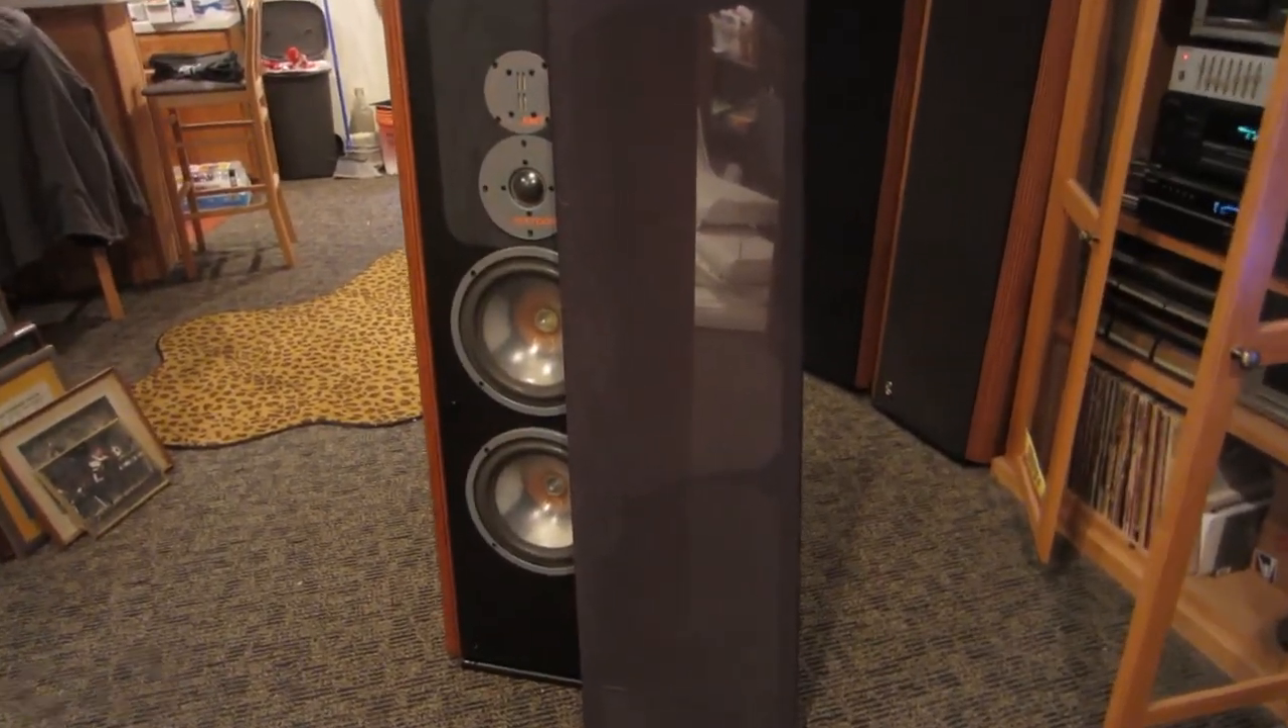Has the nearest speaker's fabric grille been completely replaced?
No.